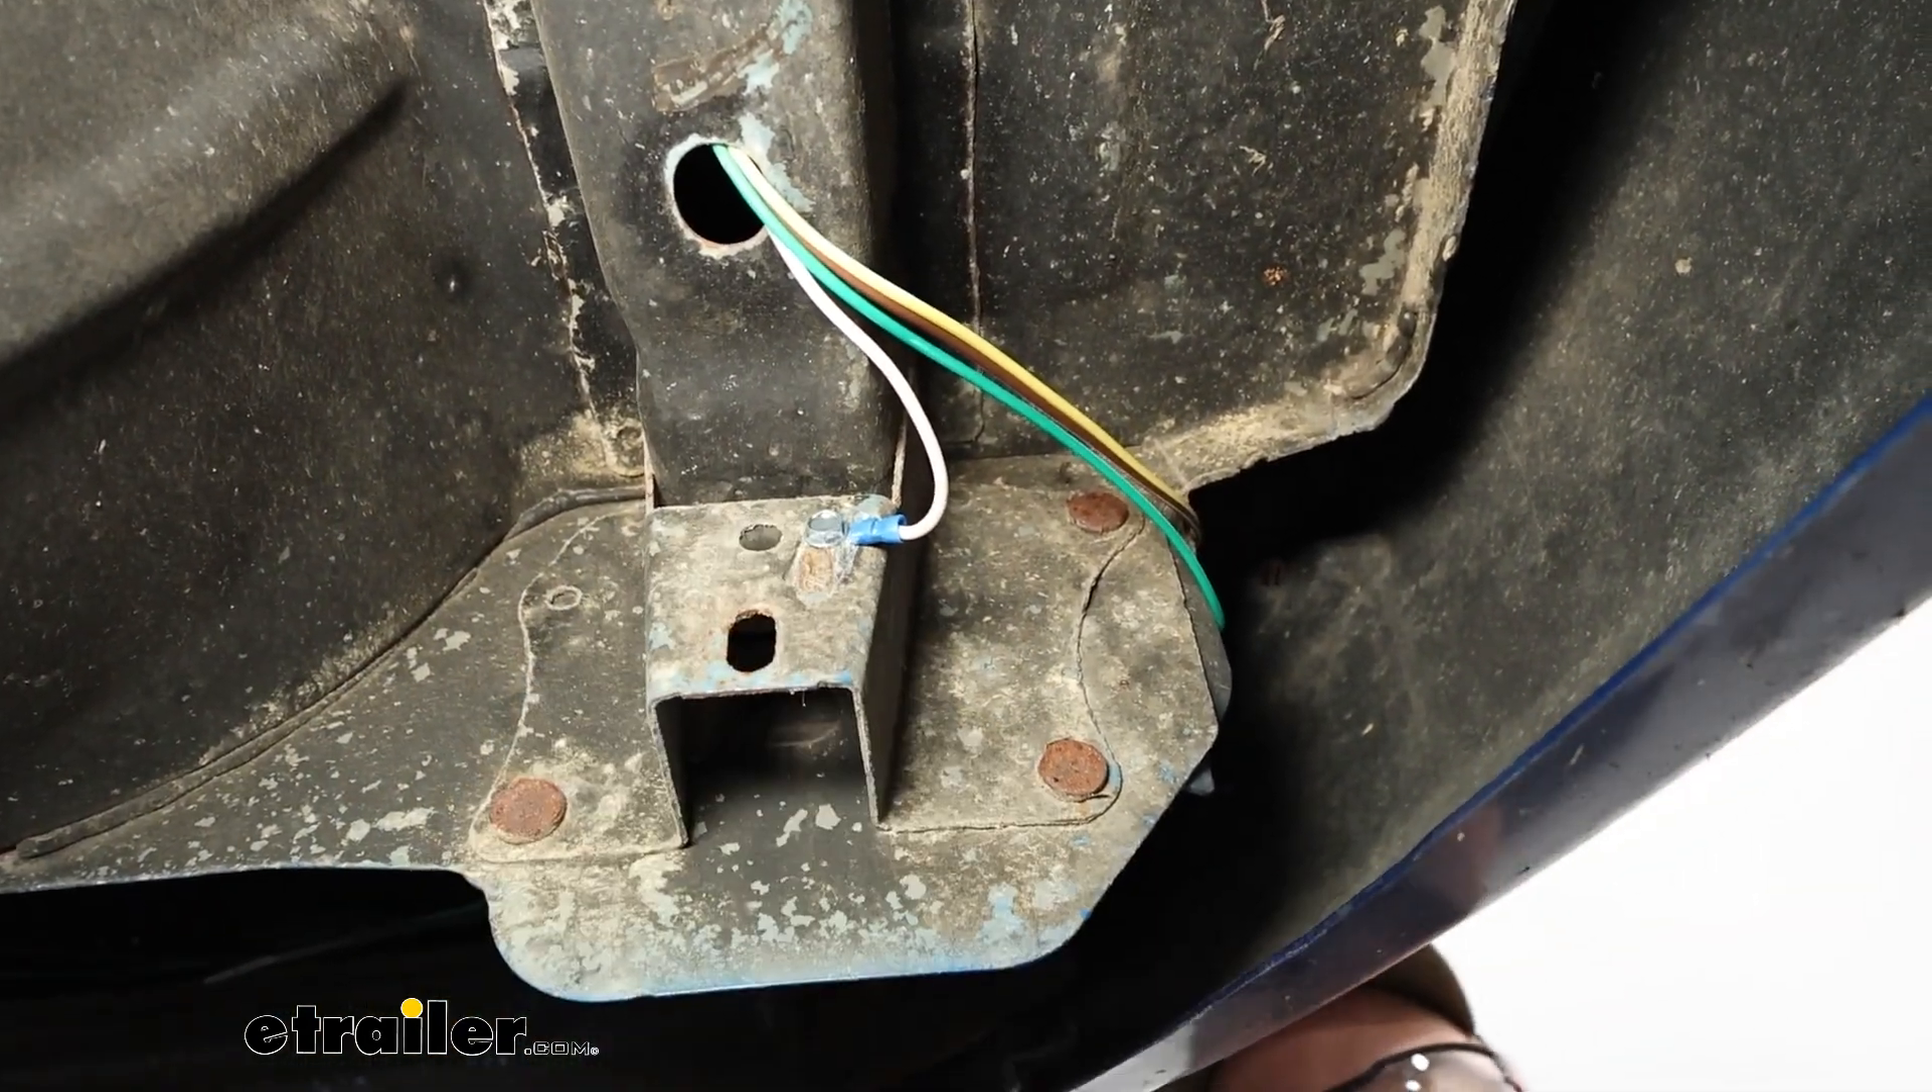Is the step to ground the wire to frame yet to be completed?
No.